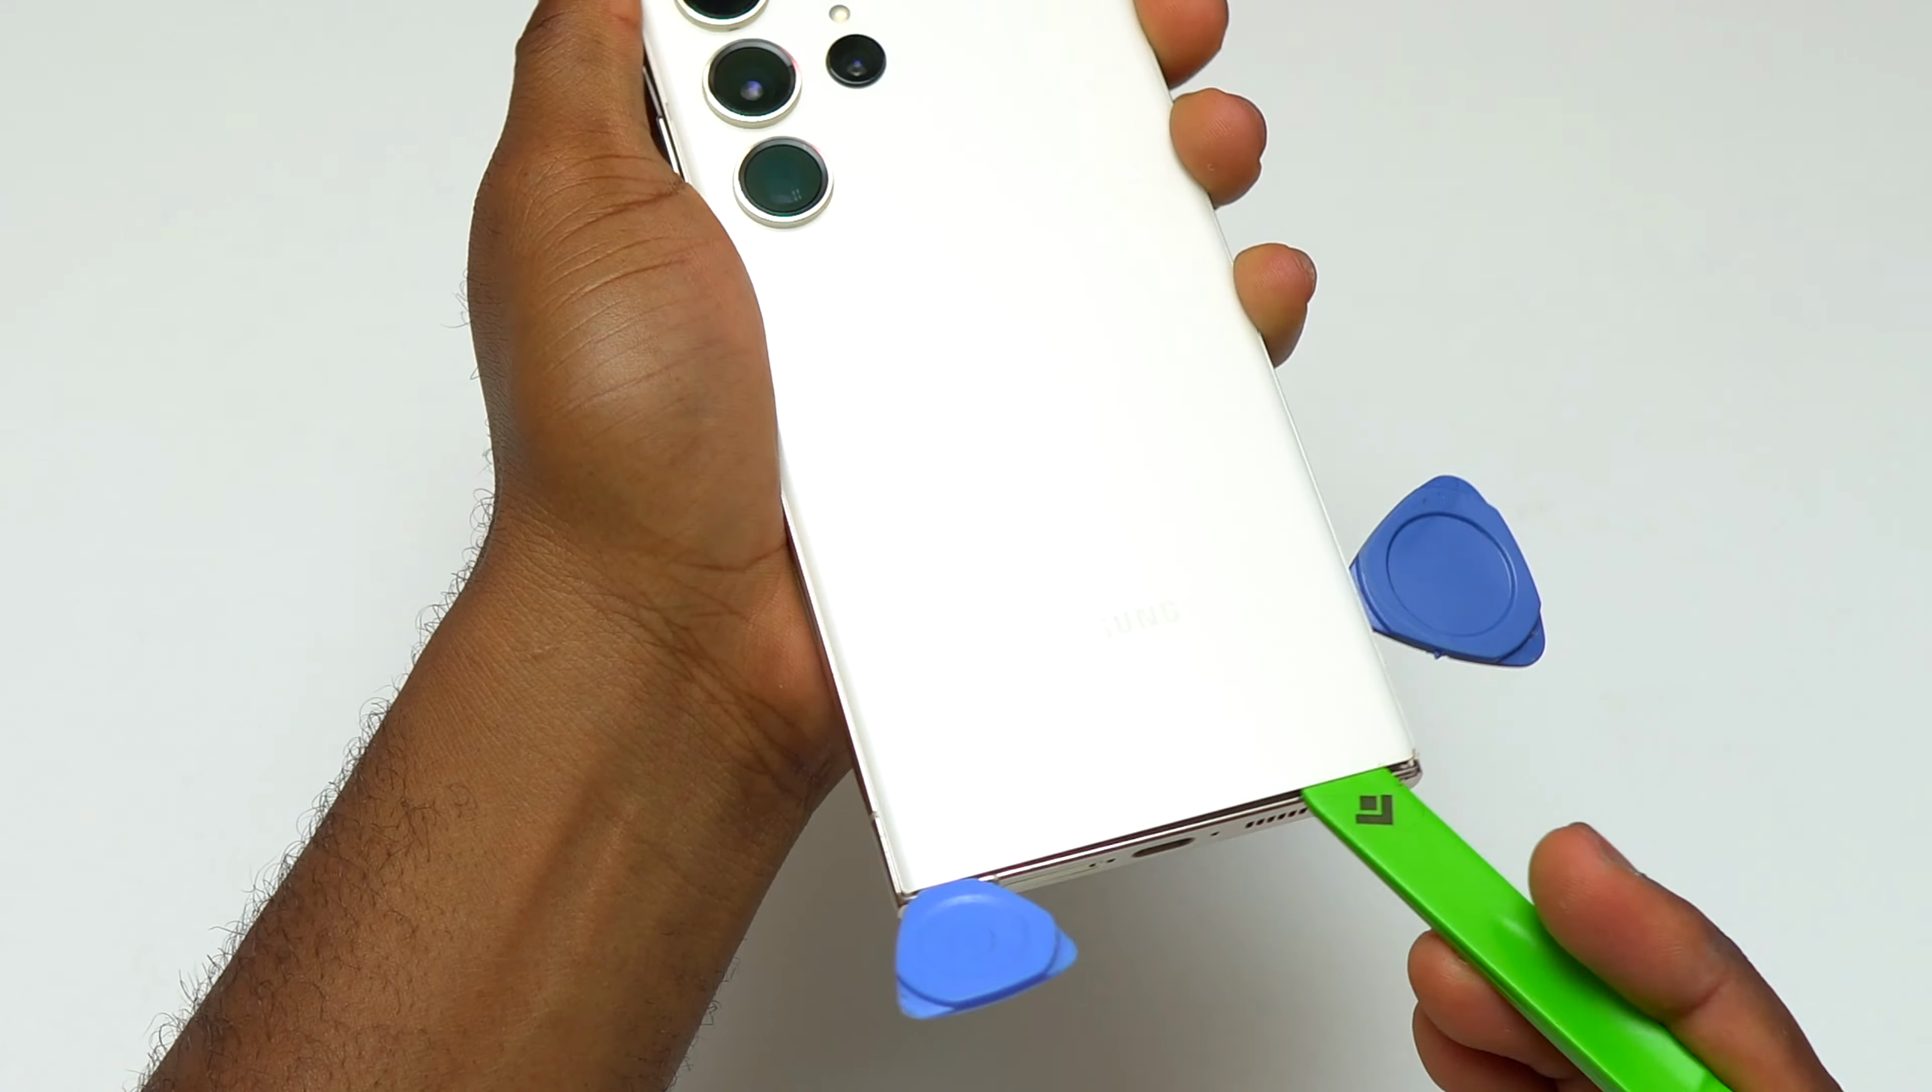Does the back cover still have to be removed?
Yes.